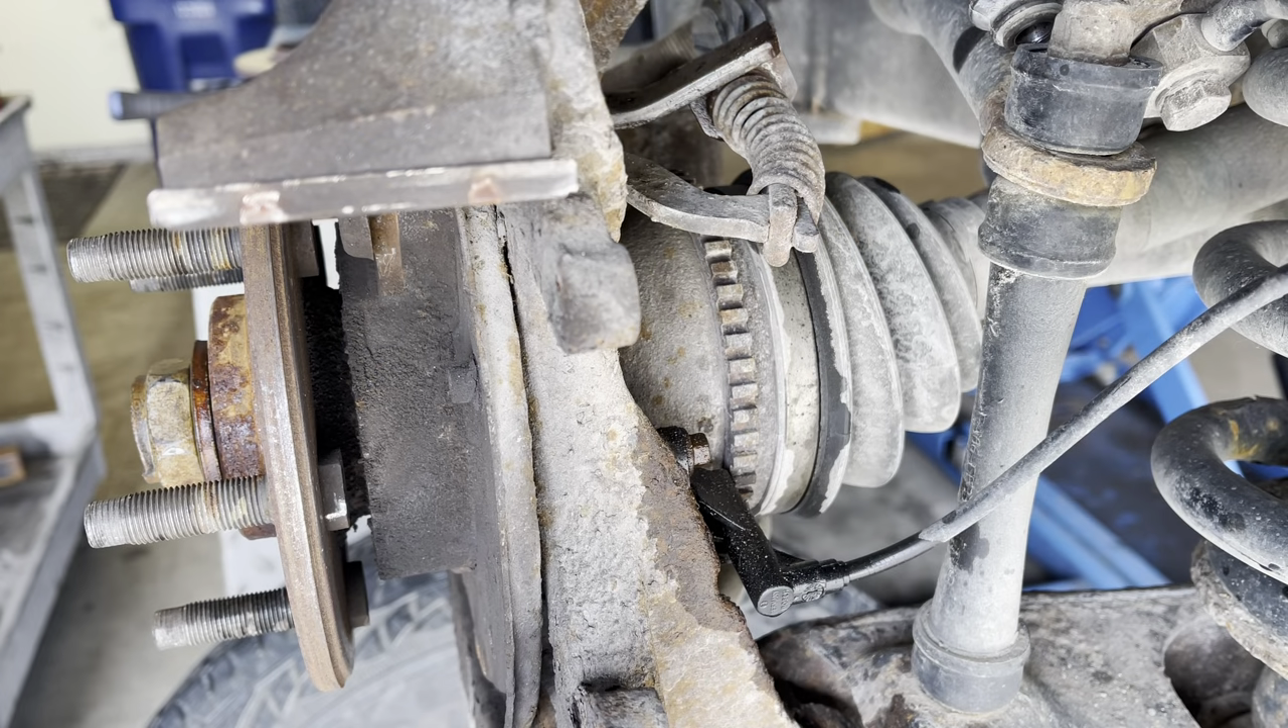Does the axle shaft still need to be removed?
Yes.